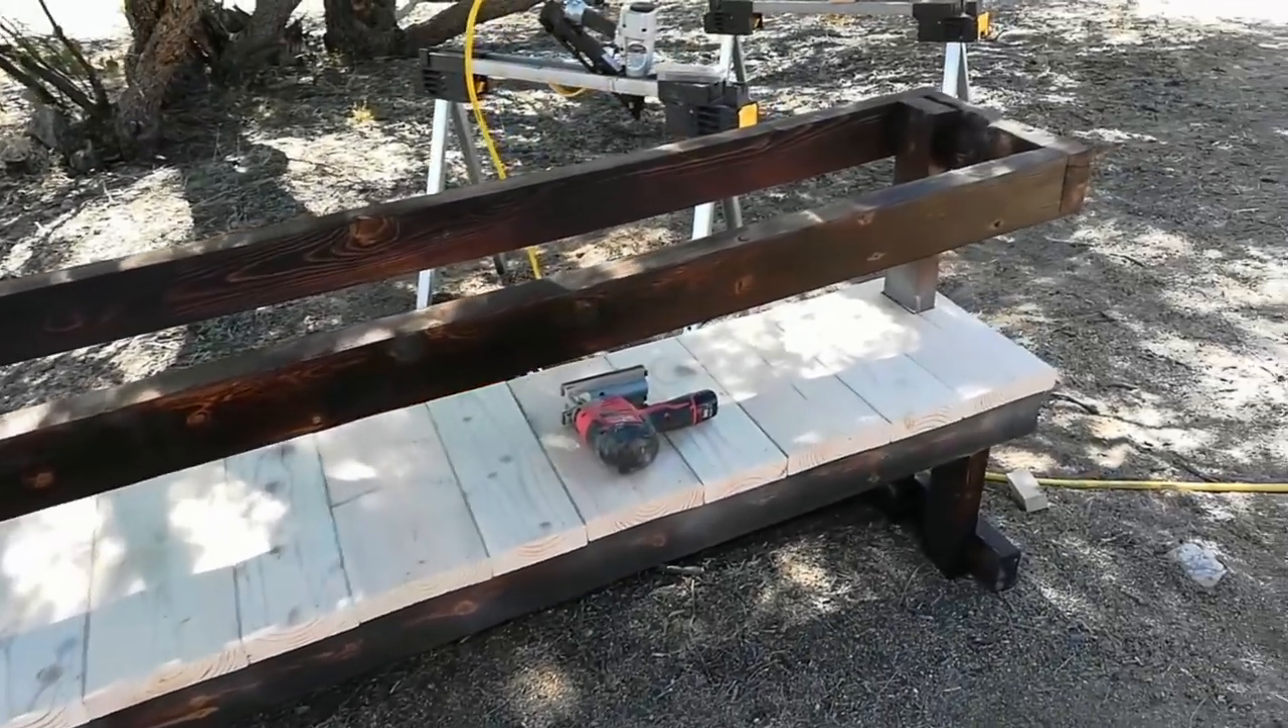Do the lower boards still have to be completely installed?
No.